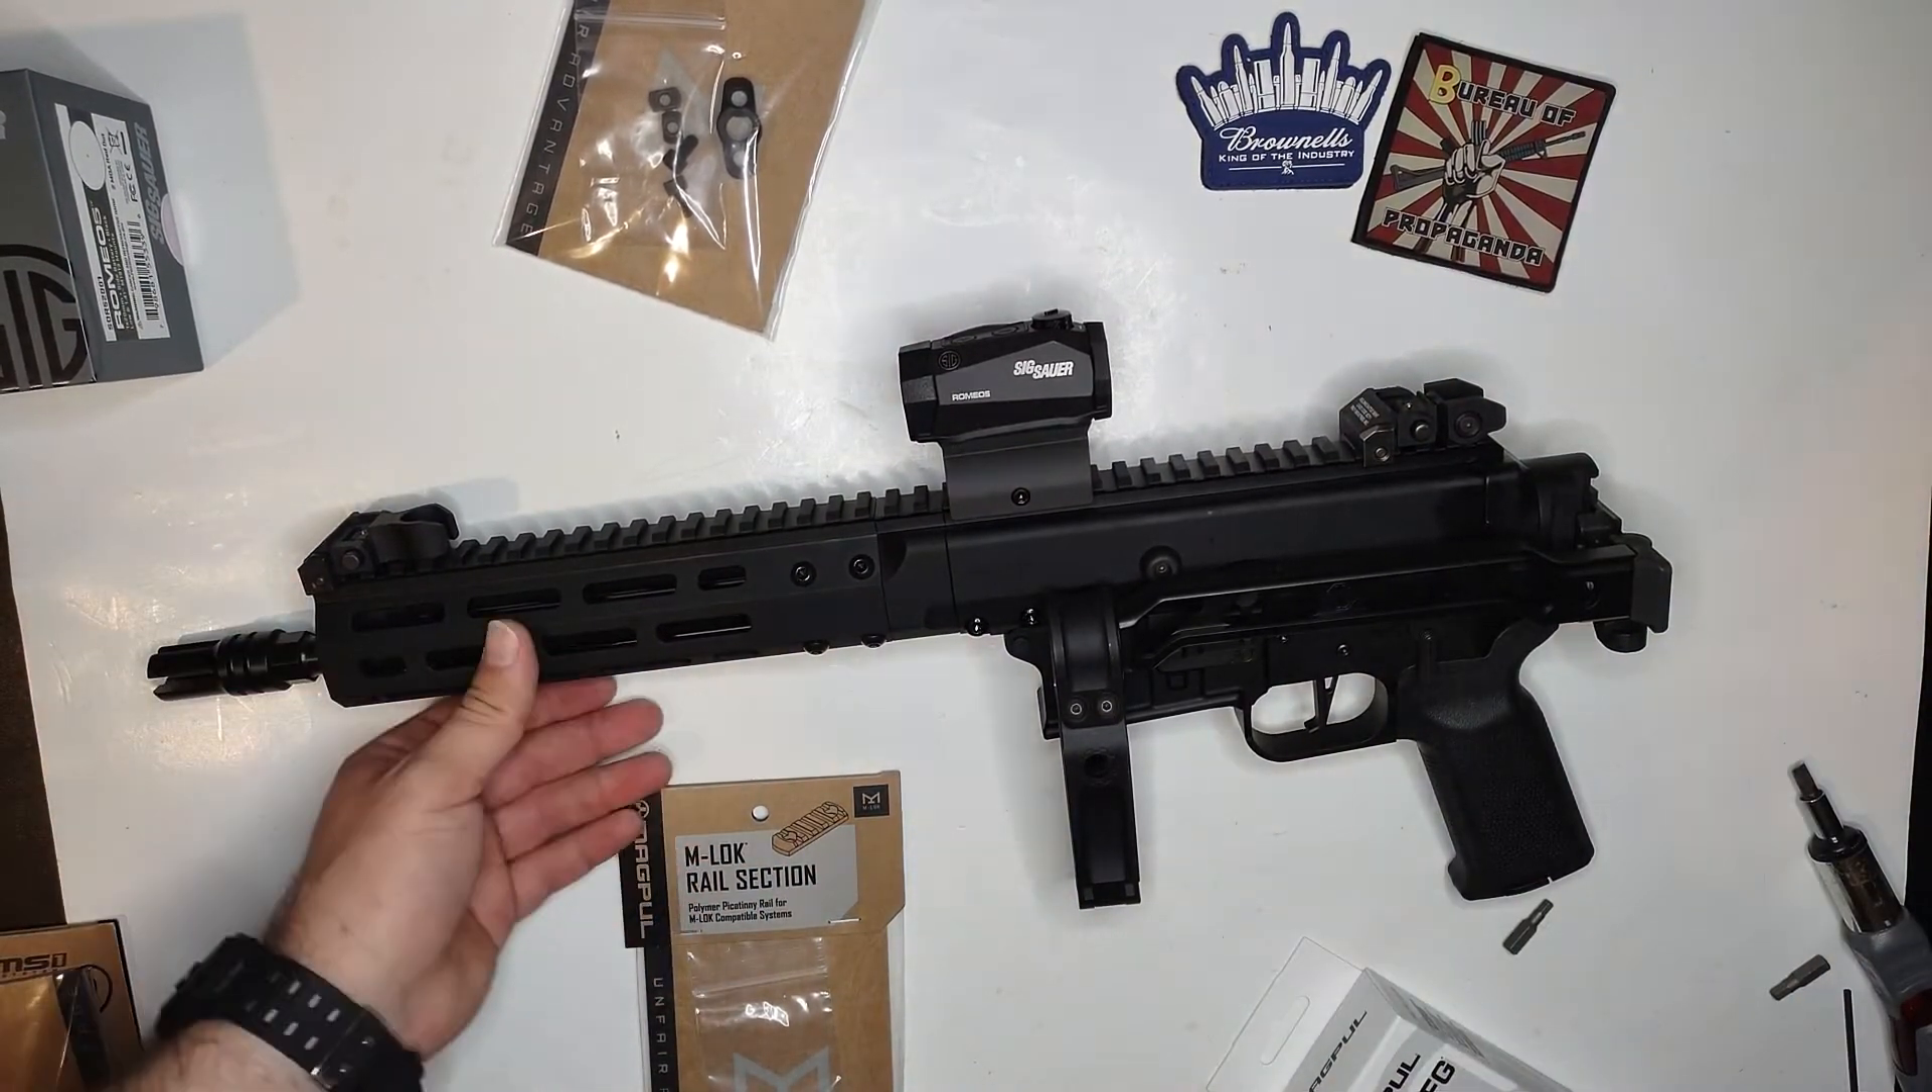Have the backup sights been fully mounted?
Yes.